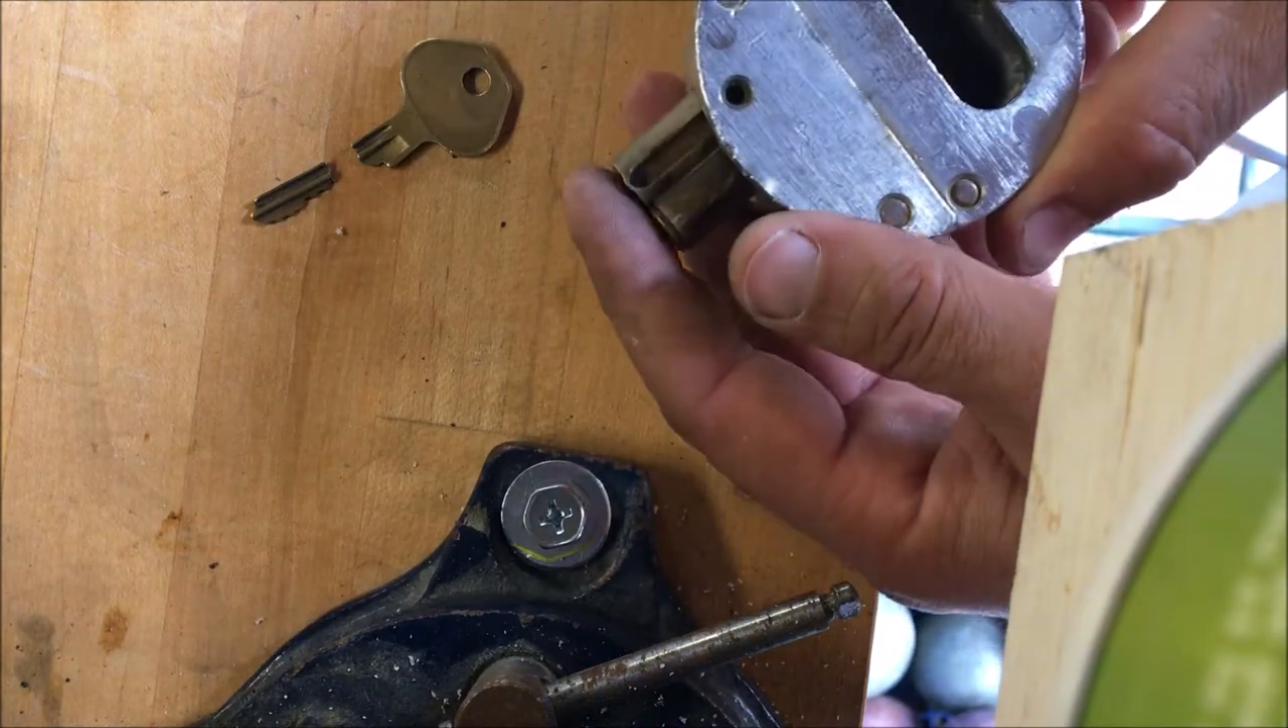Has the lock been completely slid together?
No.